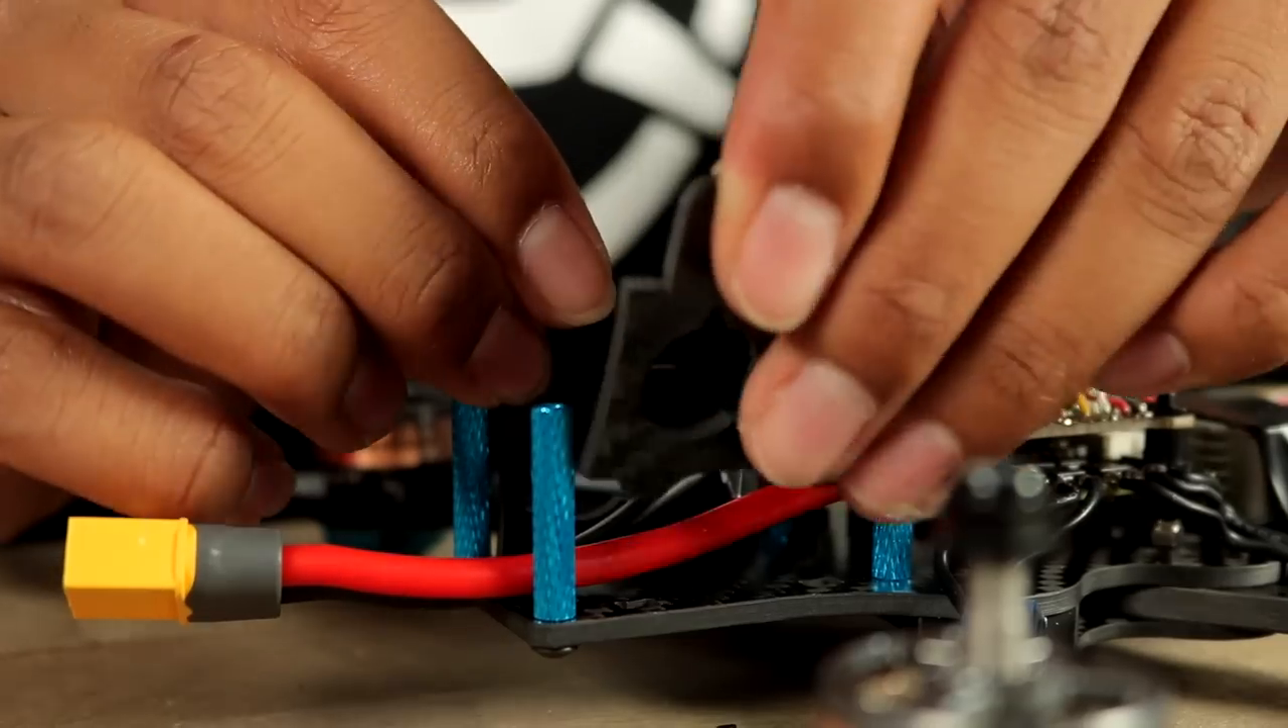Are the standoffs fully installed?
Yes.